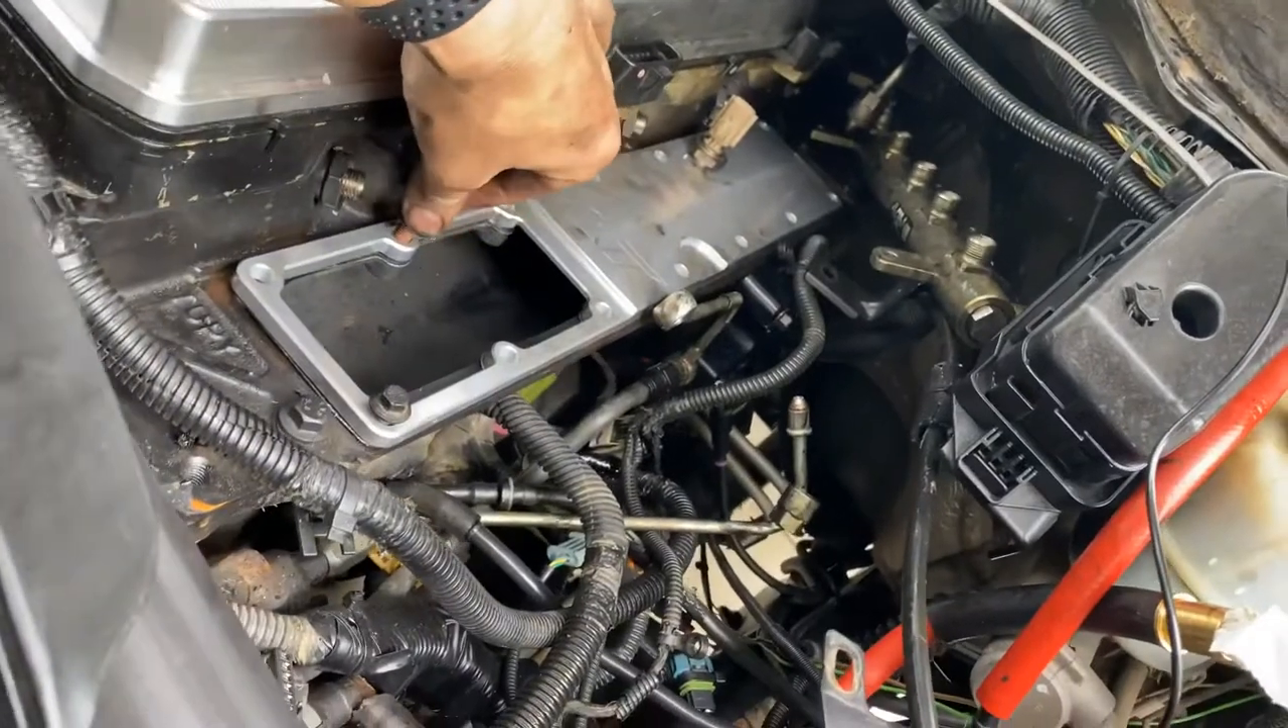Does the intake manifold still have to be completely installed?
Yes.